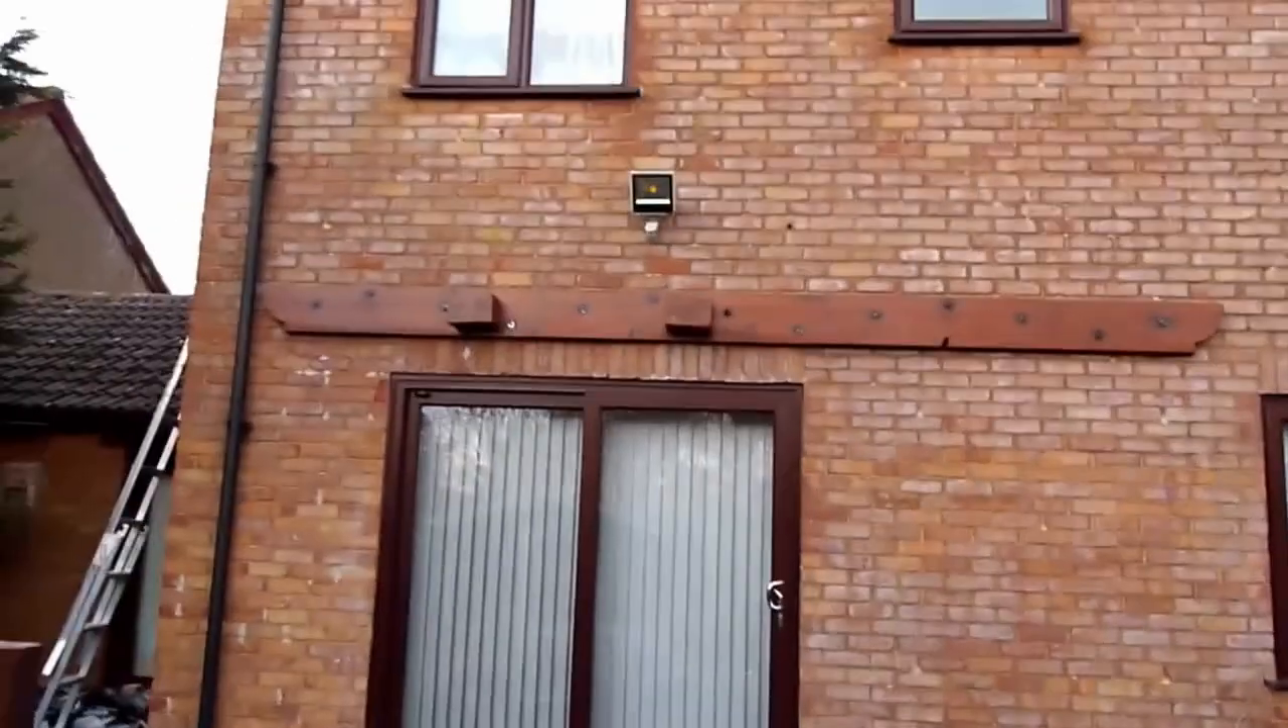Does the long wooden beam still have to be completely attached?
No.